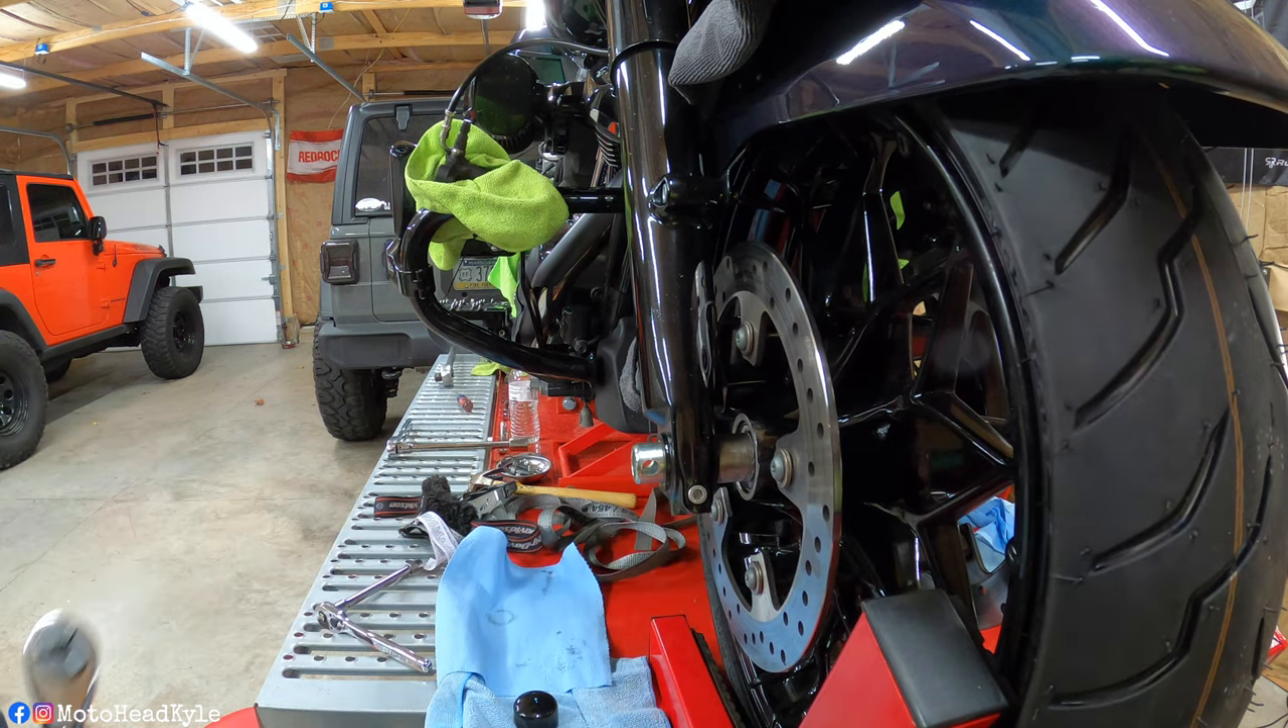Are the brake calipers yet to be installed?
Yes.